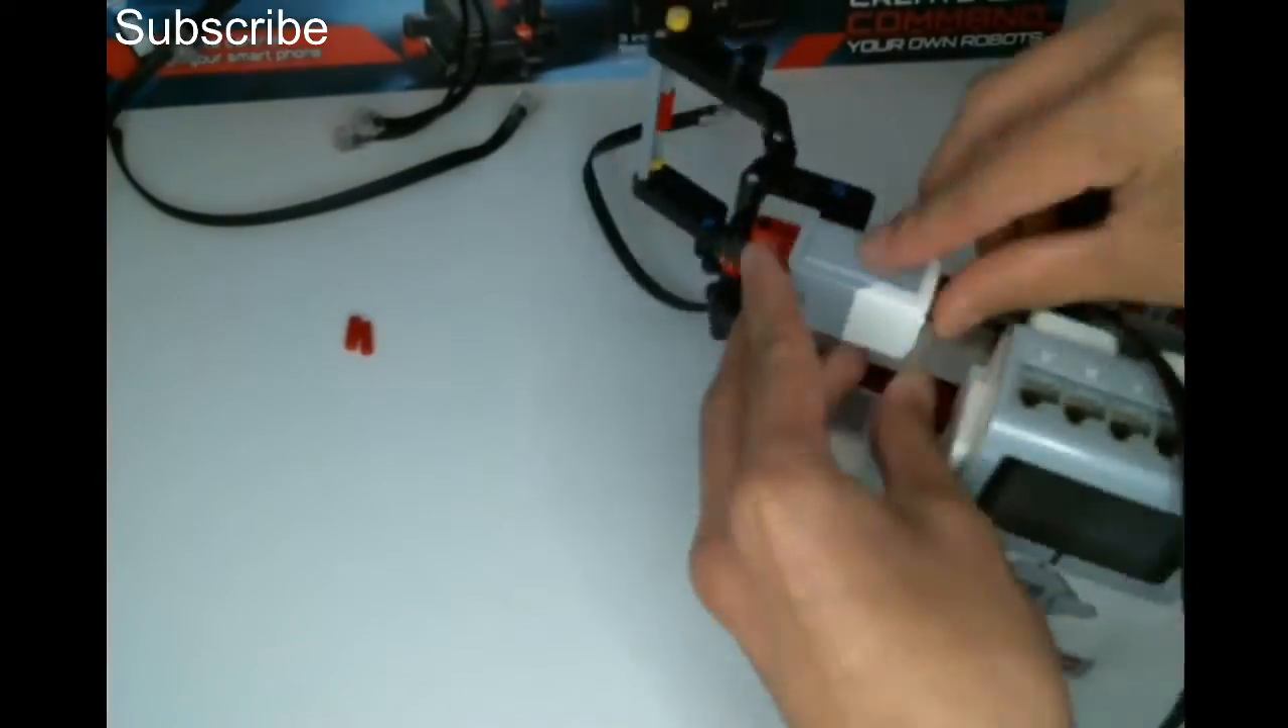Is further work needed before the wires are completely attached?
Yes.